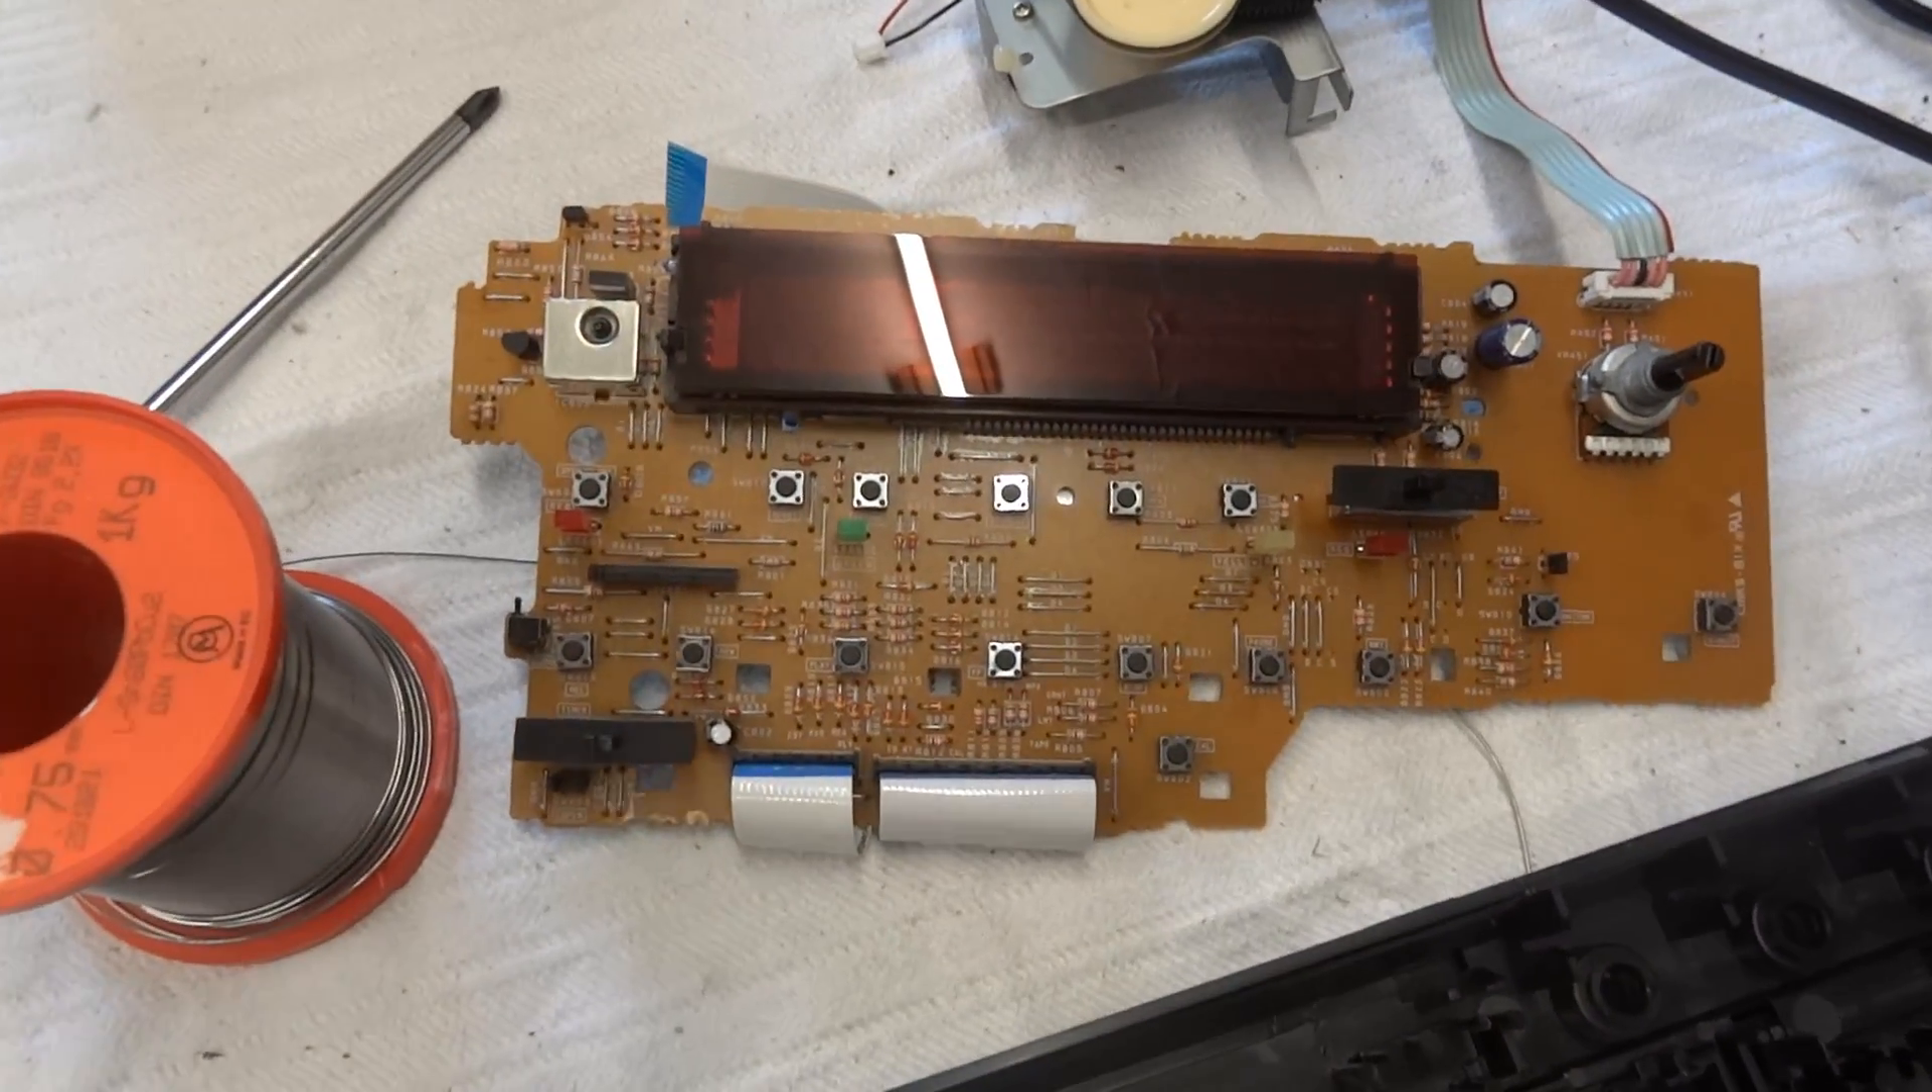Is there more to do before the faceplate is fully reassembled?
Yes.